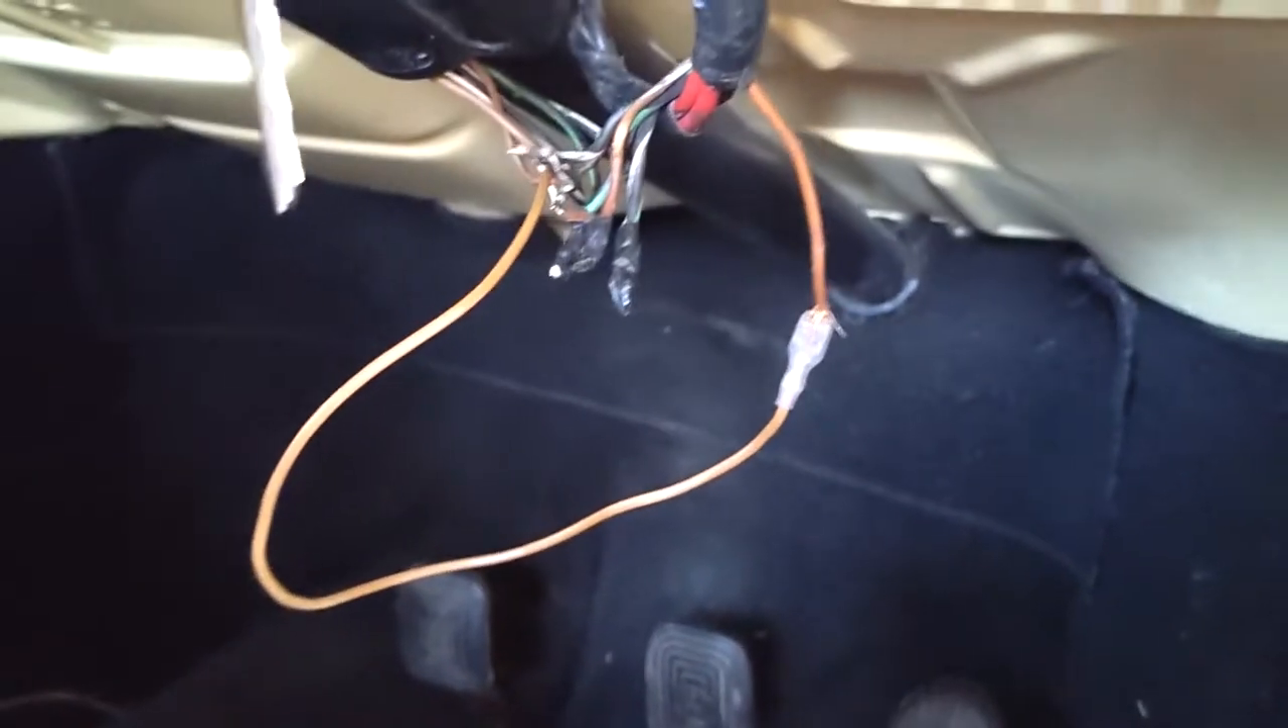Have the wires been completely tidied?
No.